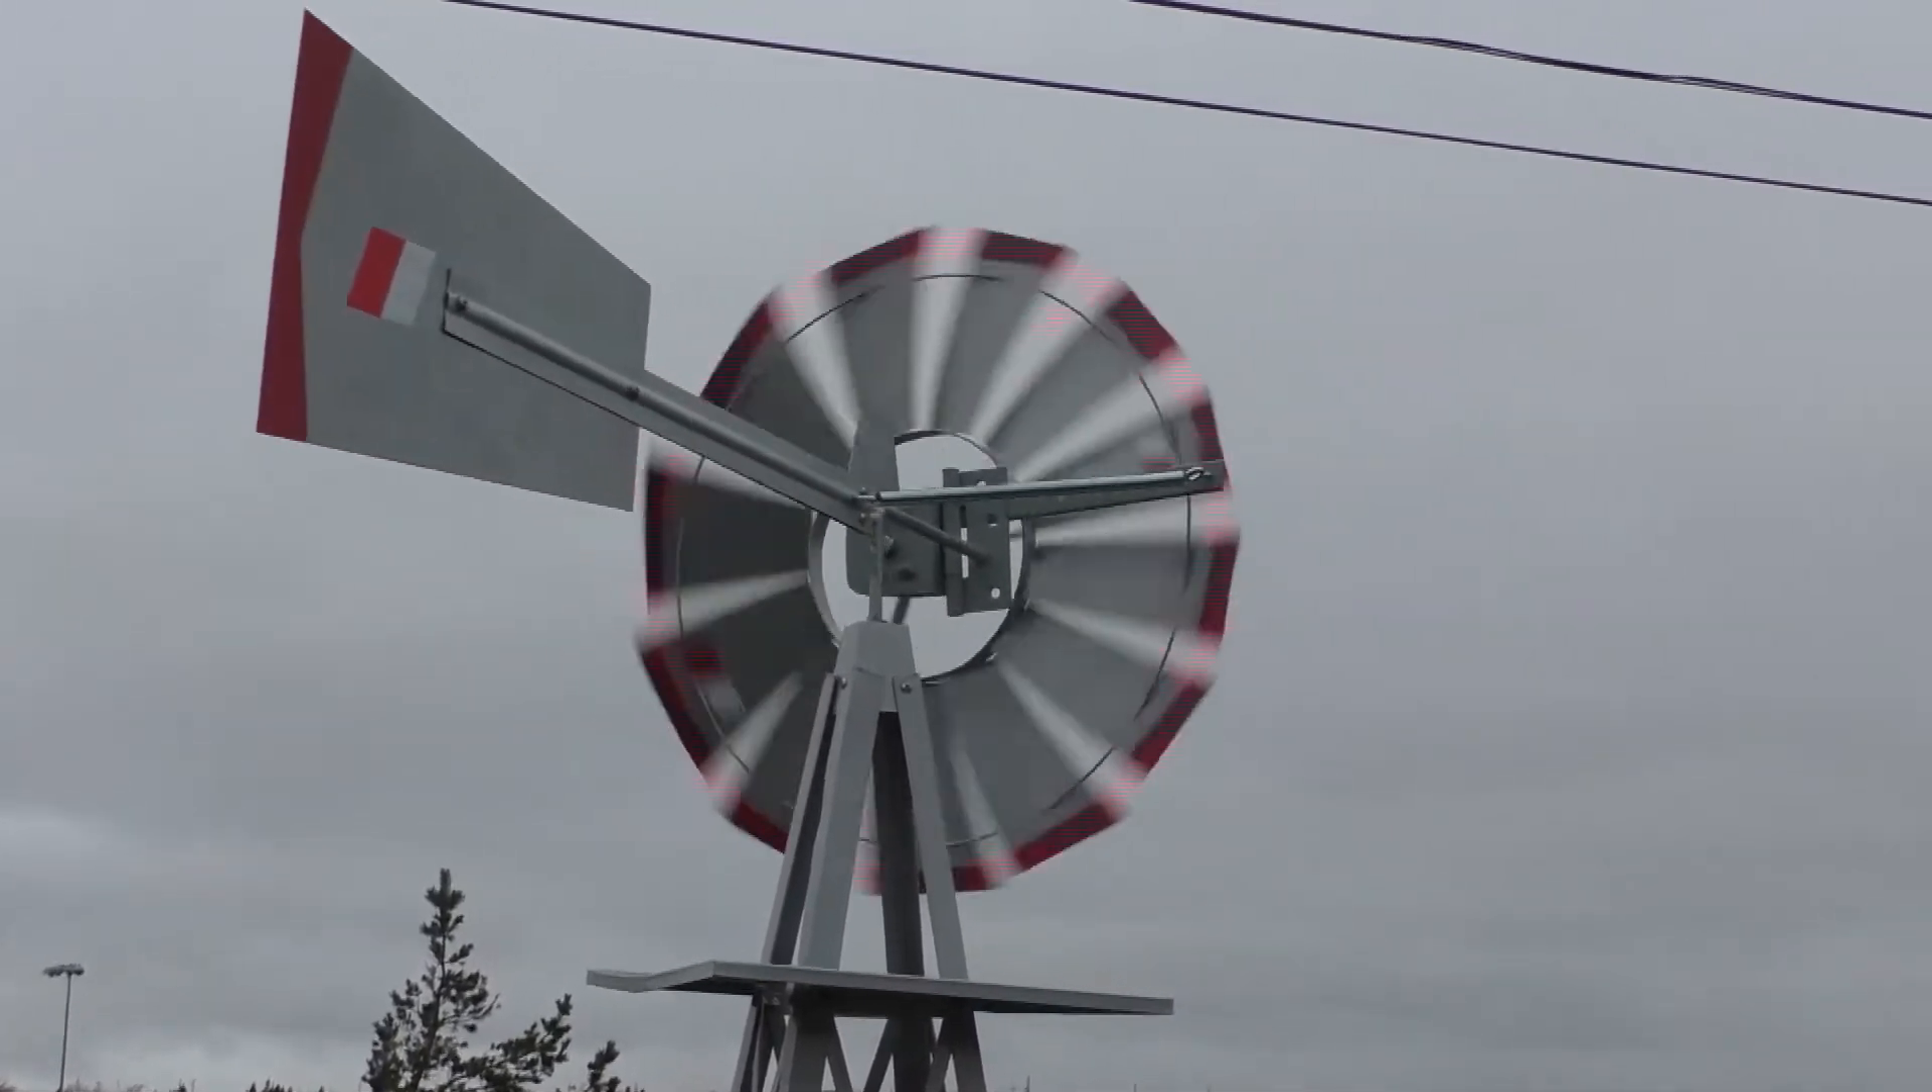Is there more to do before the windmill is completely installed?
No.